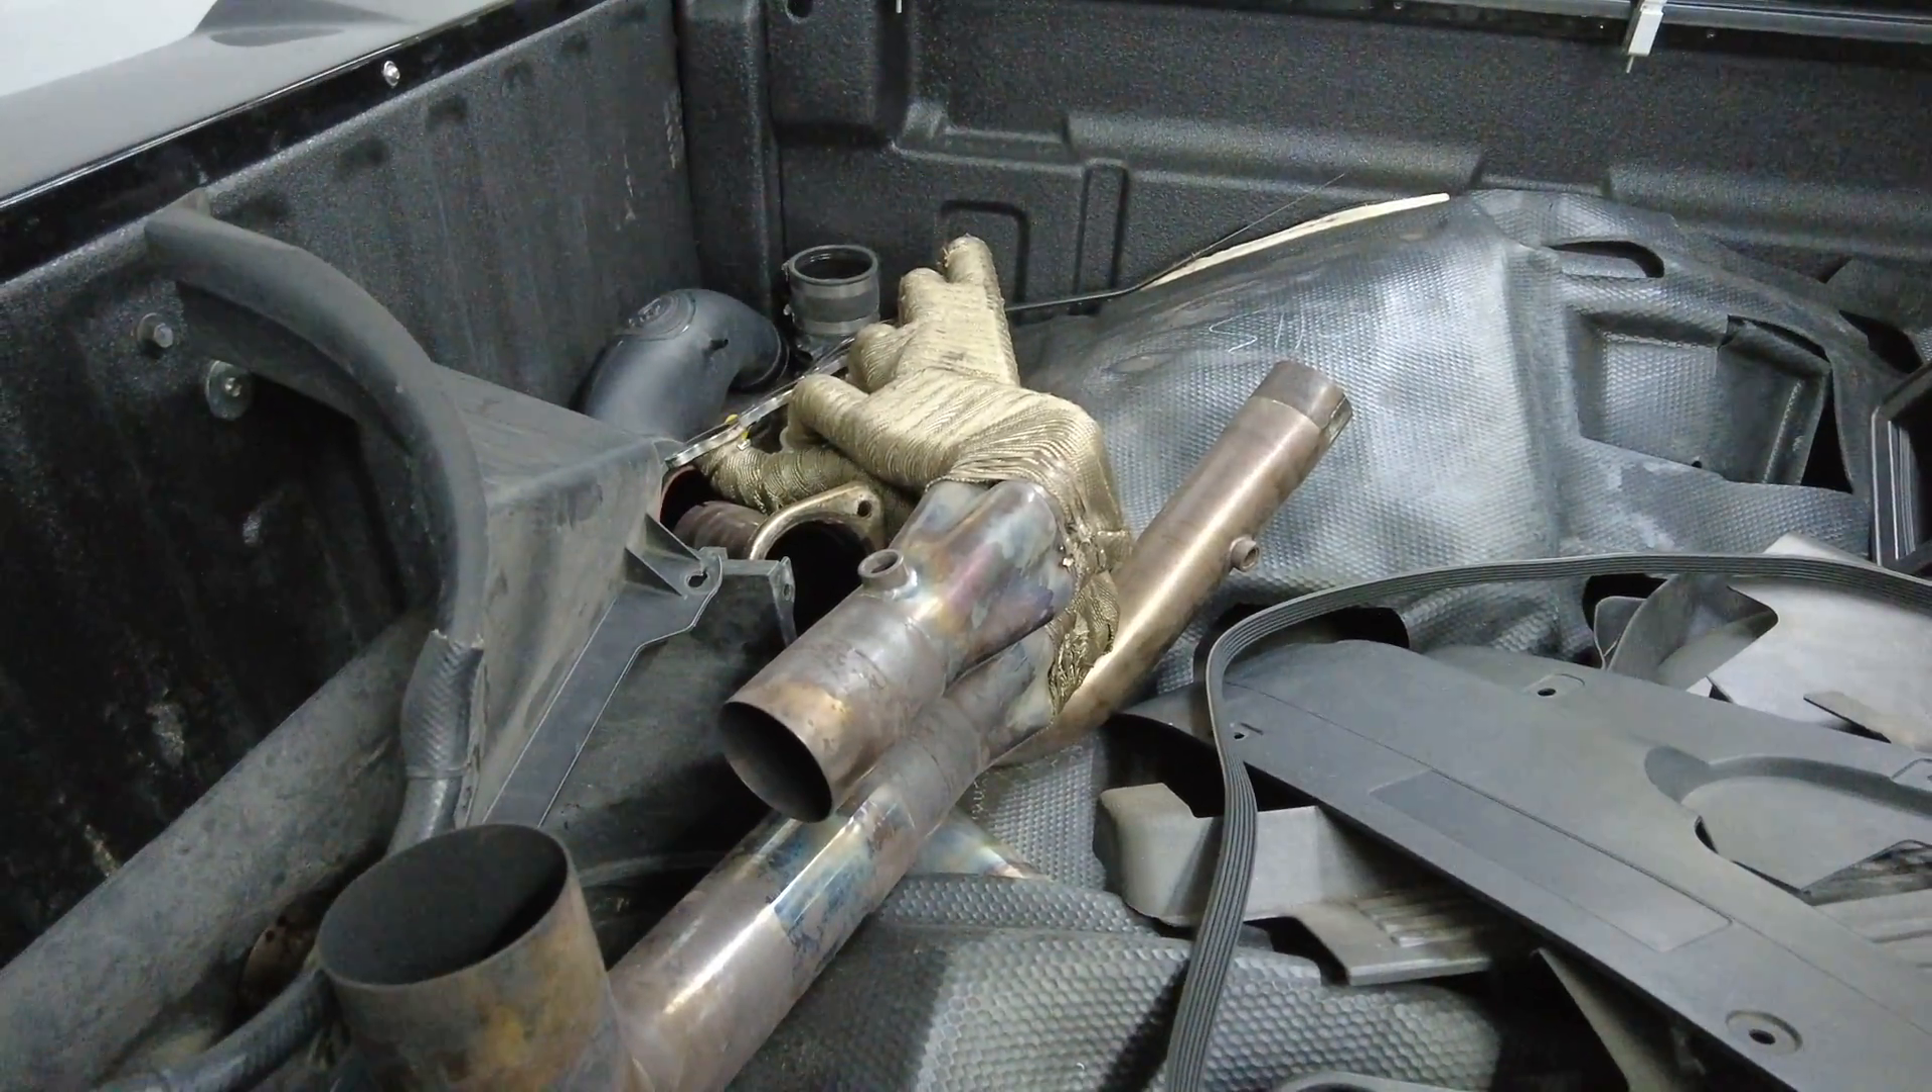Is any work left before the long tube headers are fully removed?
No.